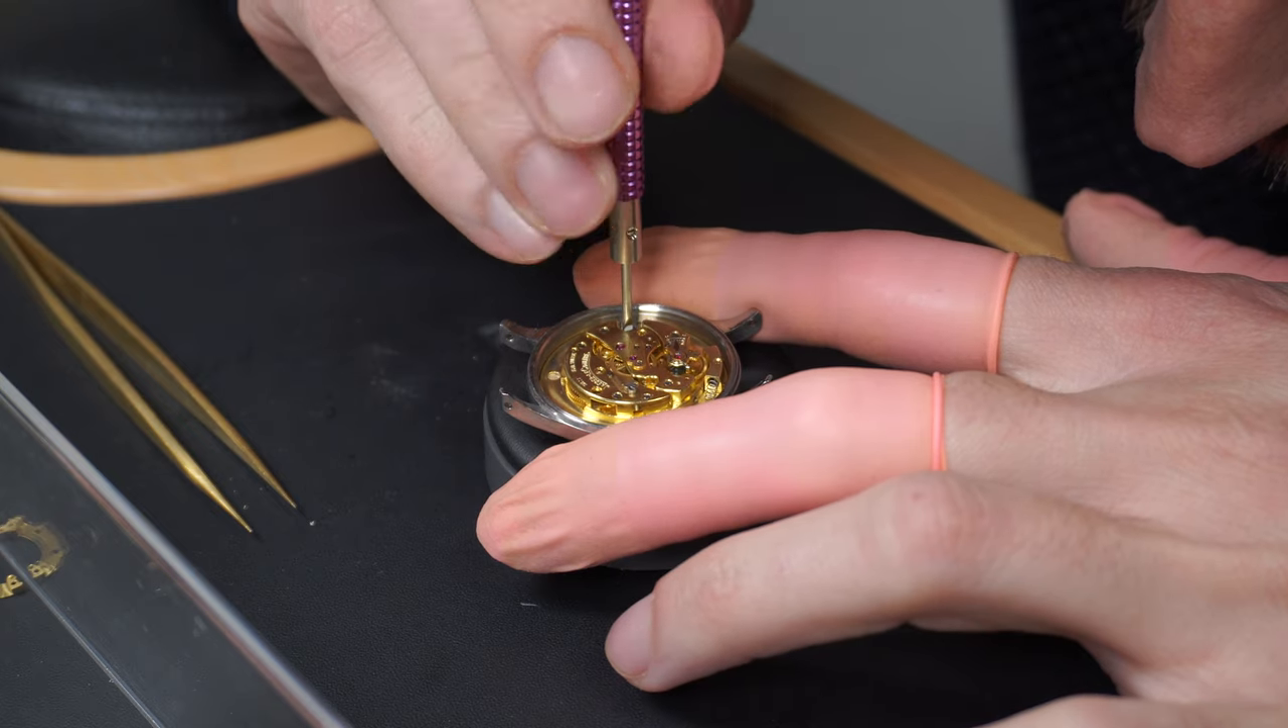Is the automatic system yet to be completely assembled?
Yes.